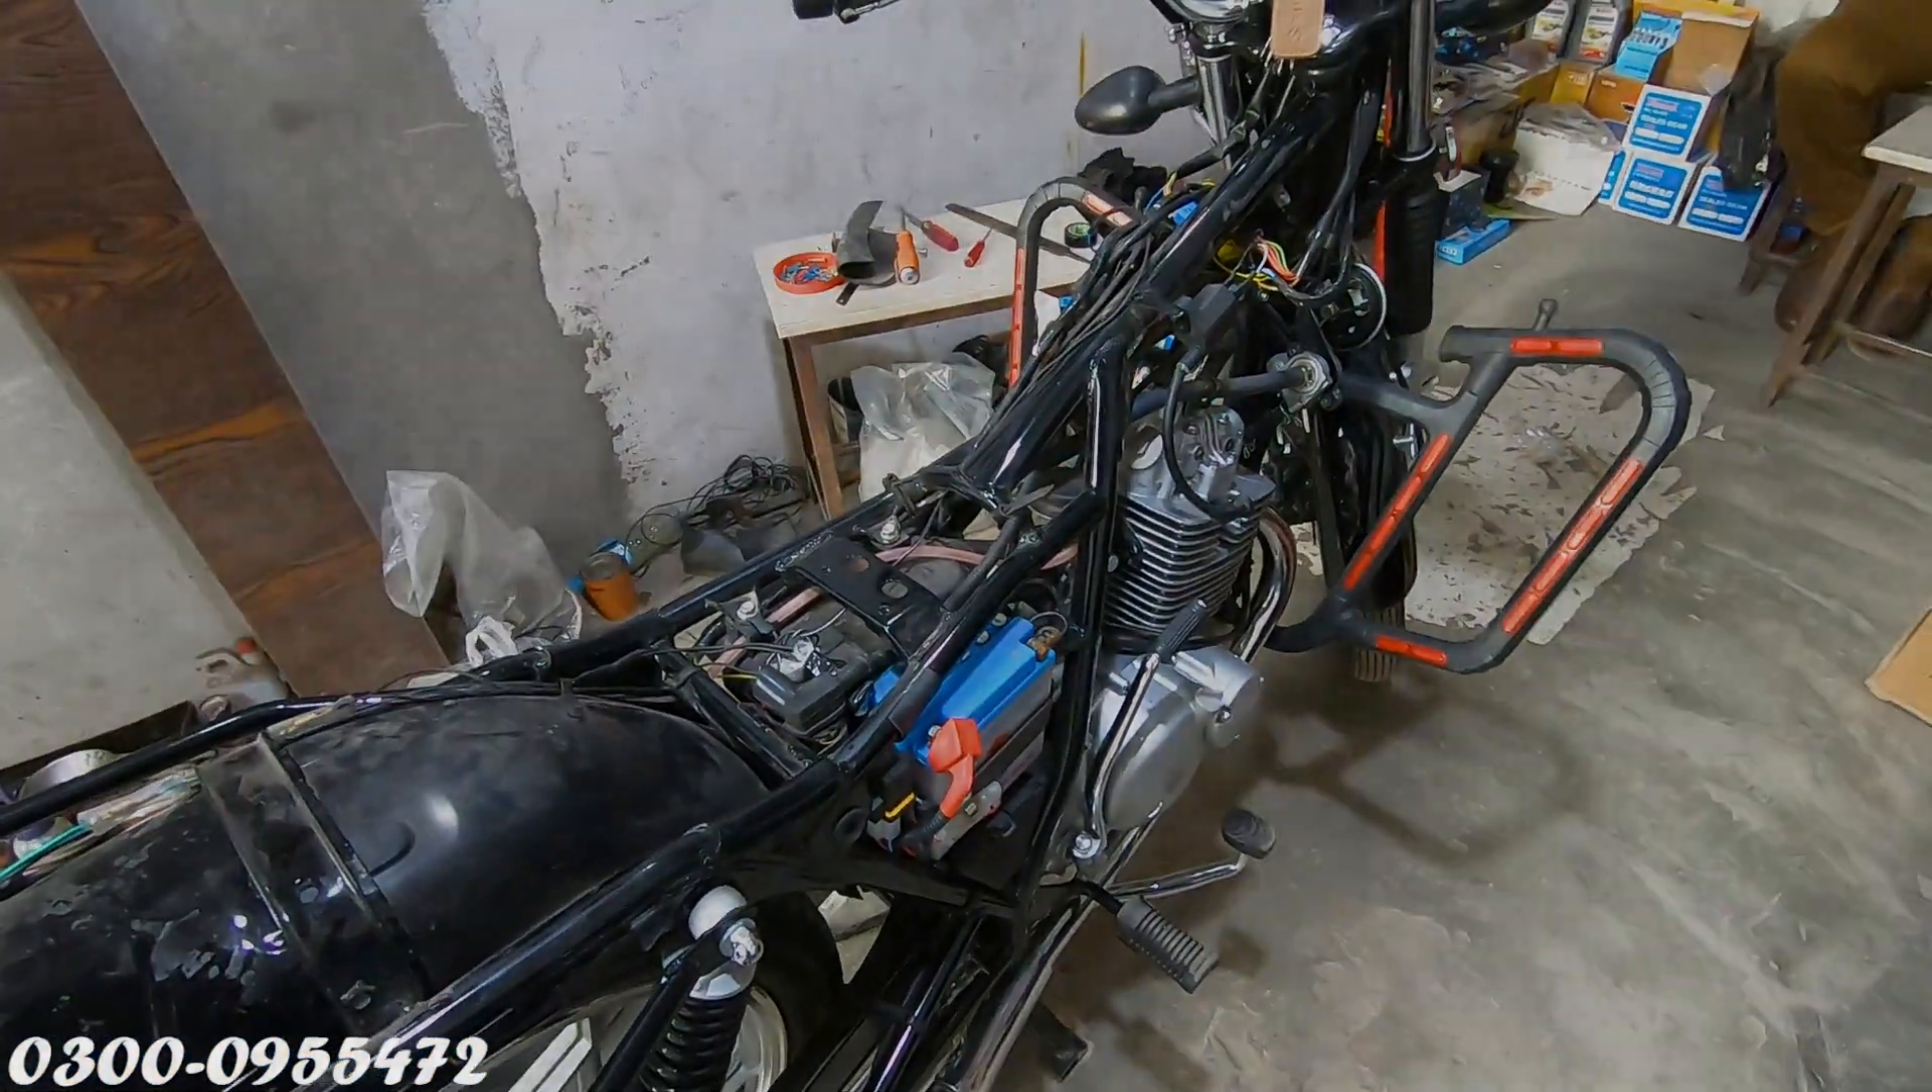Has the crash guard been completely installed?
Yes.